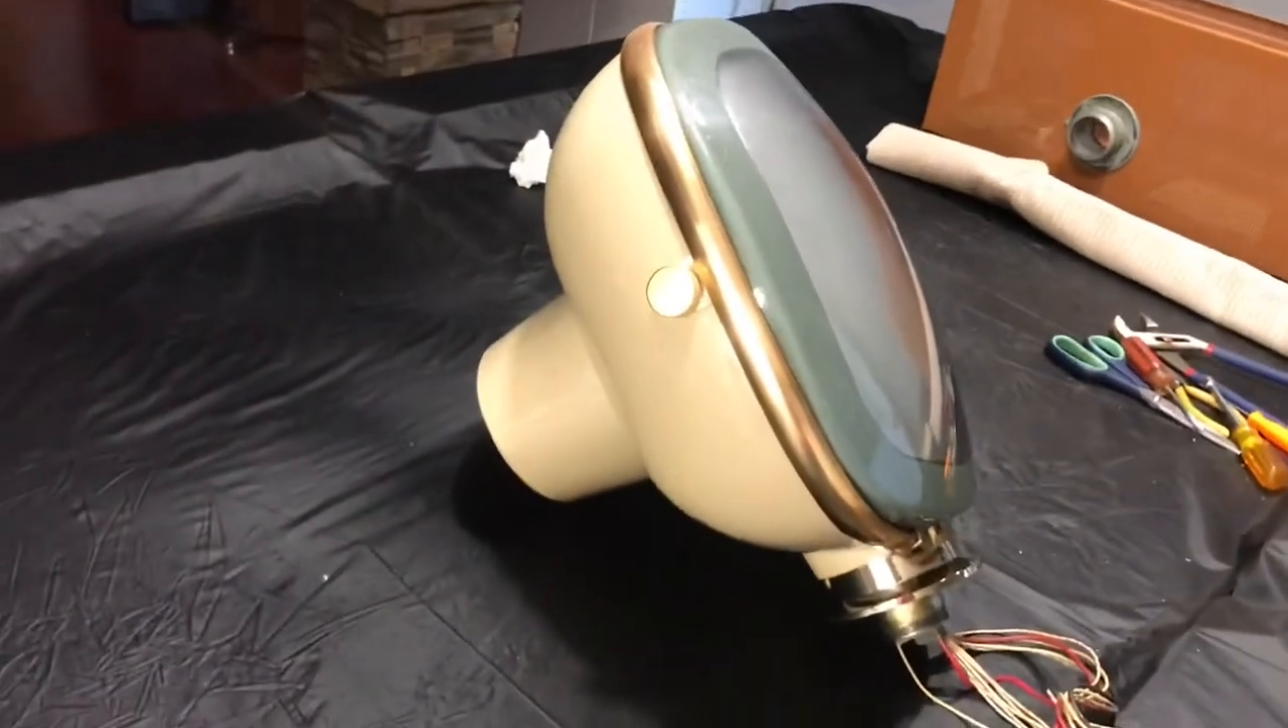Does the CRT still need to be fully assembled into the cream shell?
No.